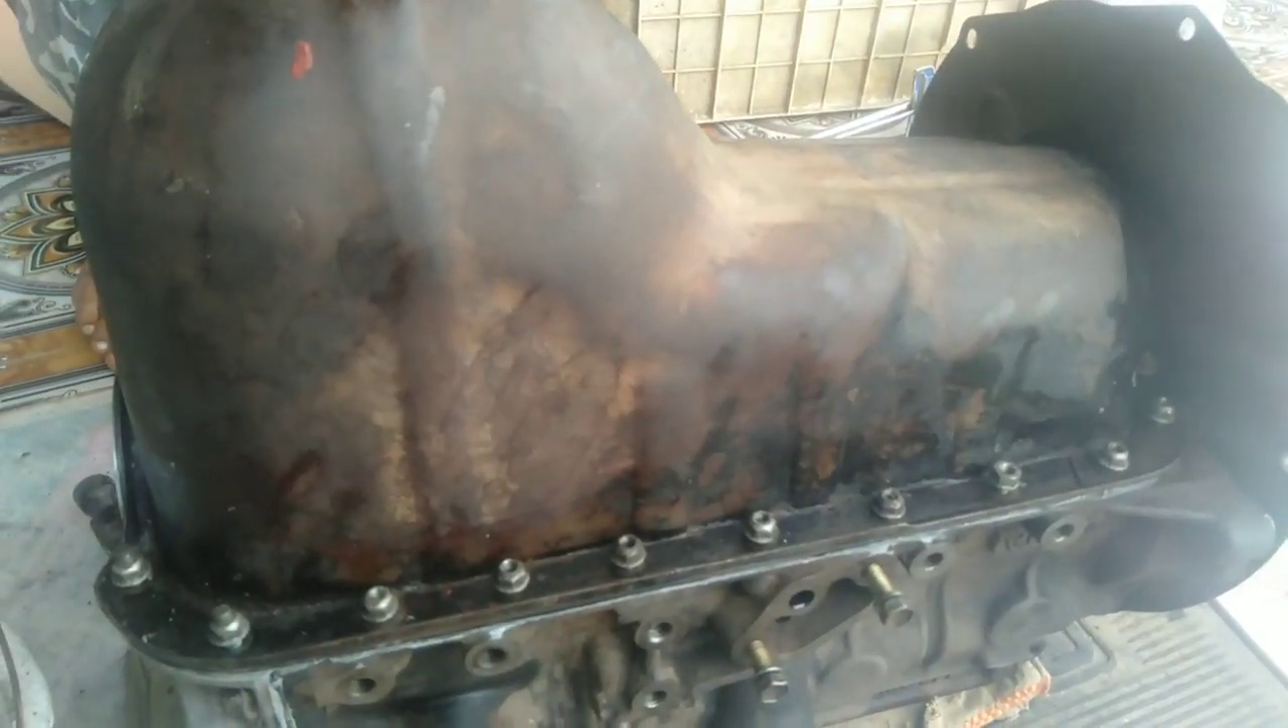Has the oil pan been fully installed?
Yes.